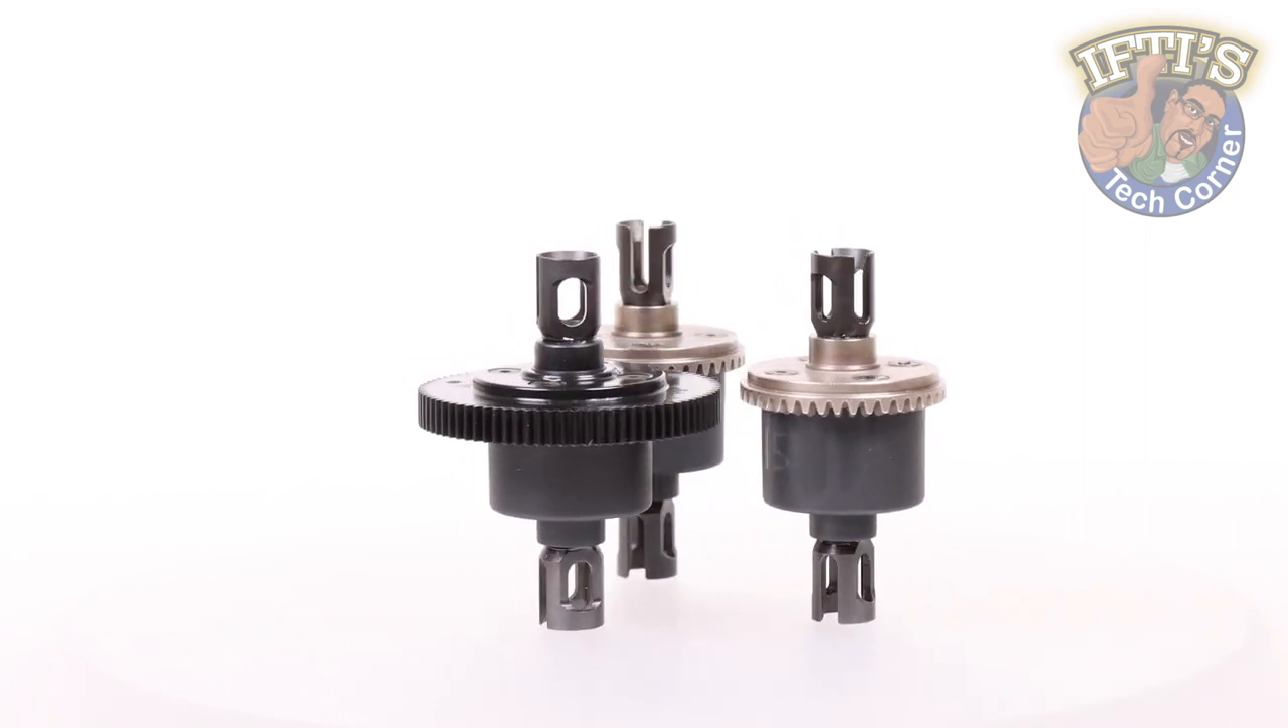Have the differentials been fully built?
Yes.